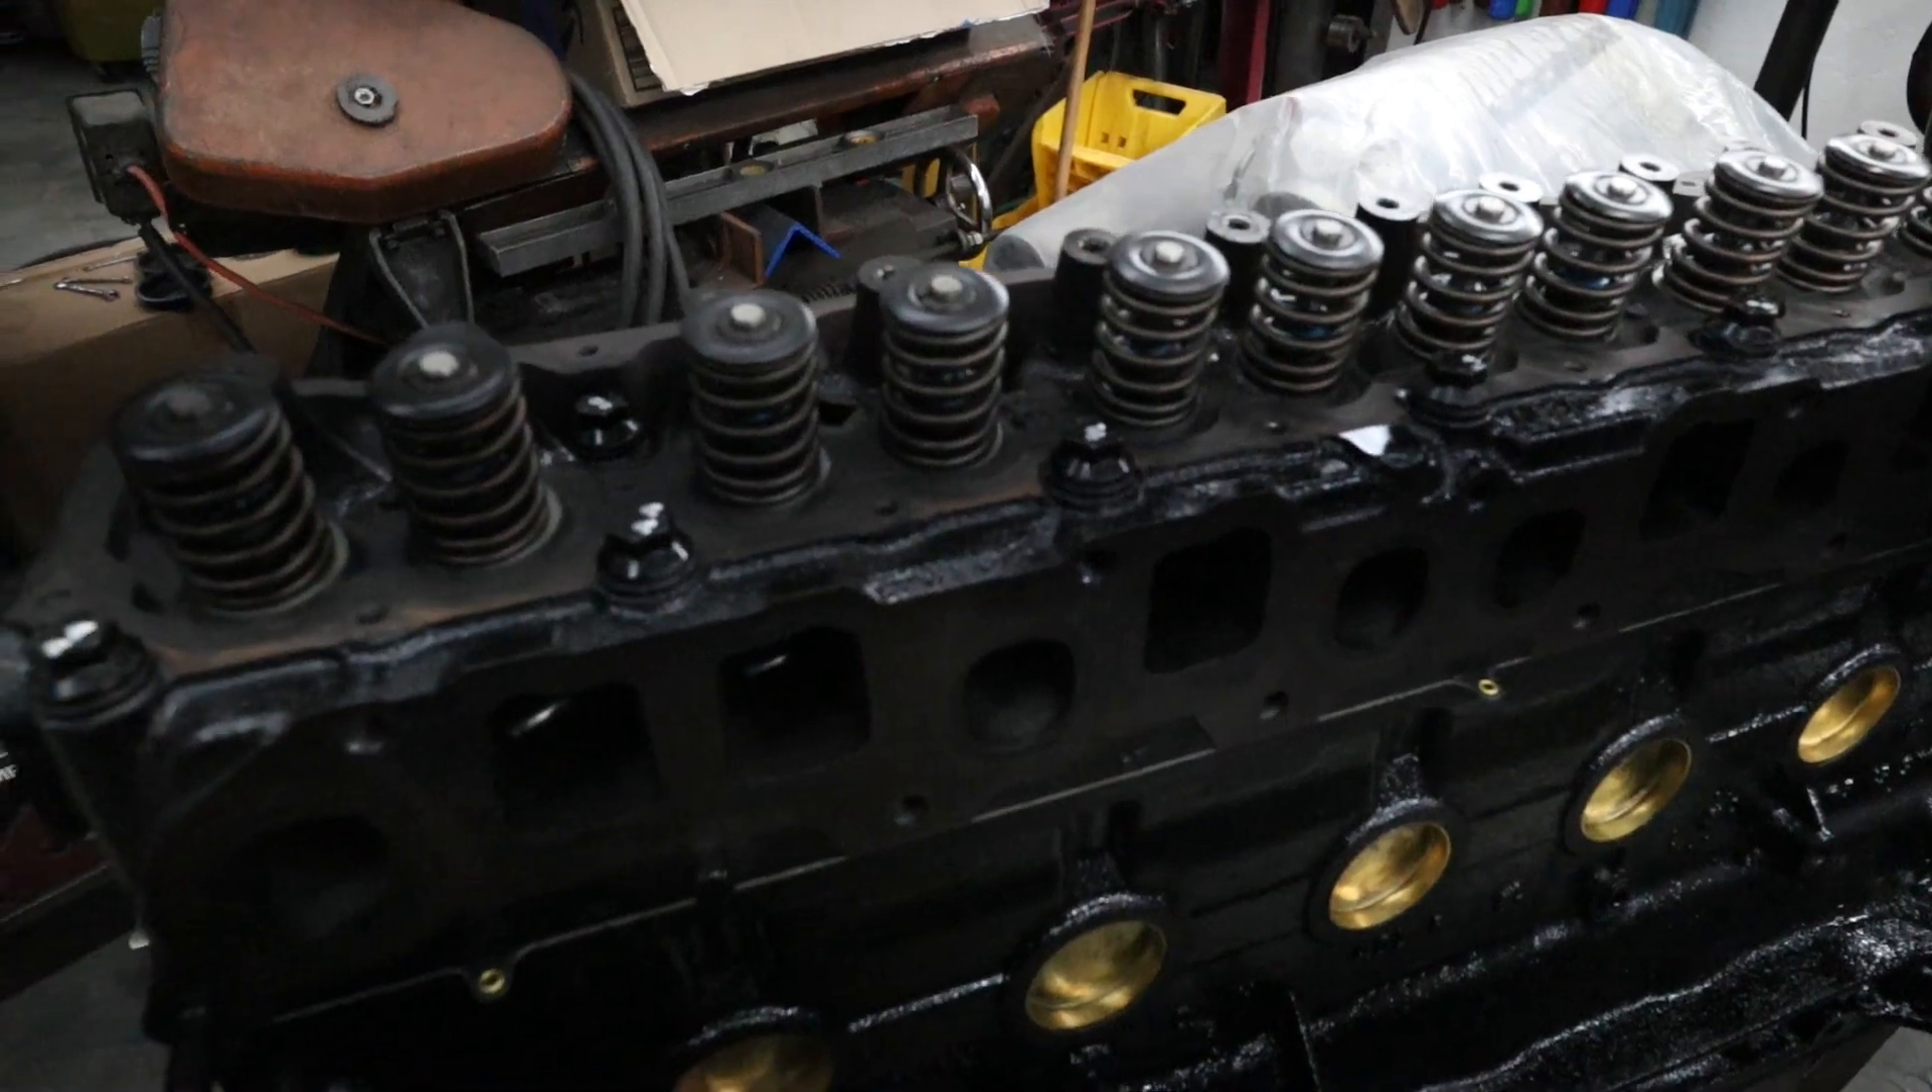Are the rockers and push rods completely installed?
No.